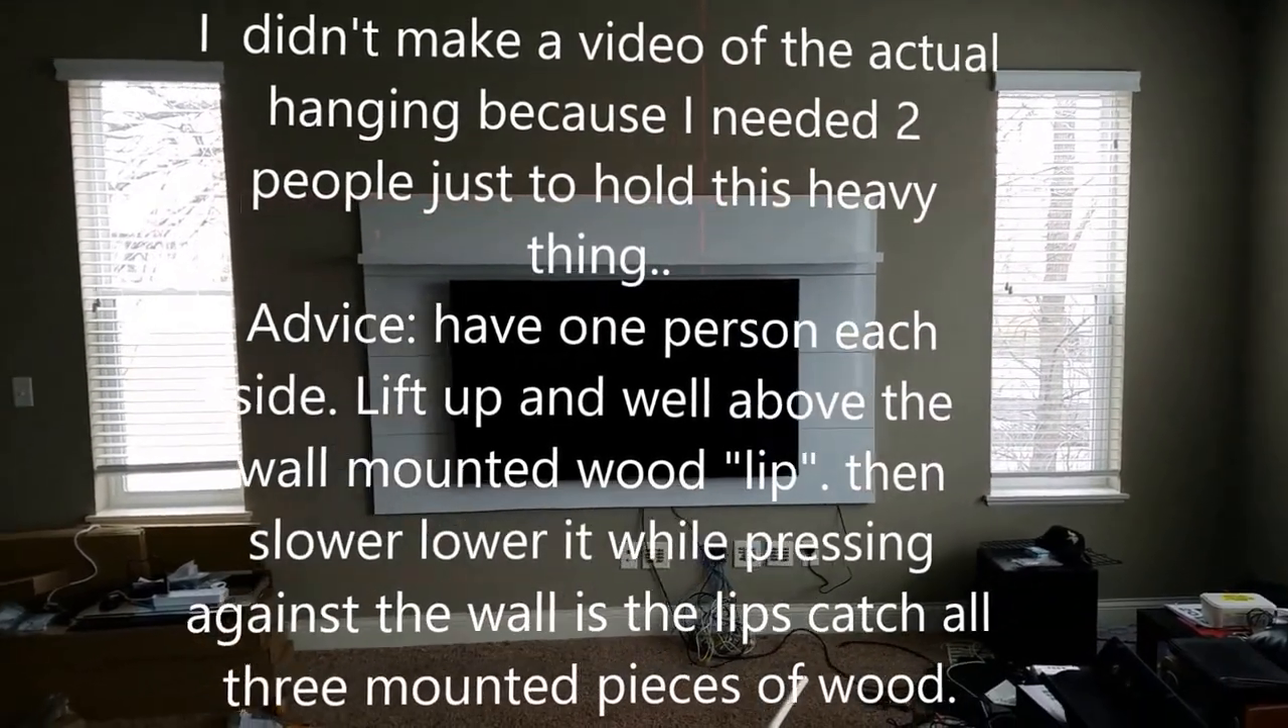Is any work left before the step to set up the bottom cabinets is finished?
Yes.